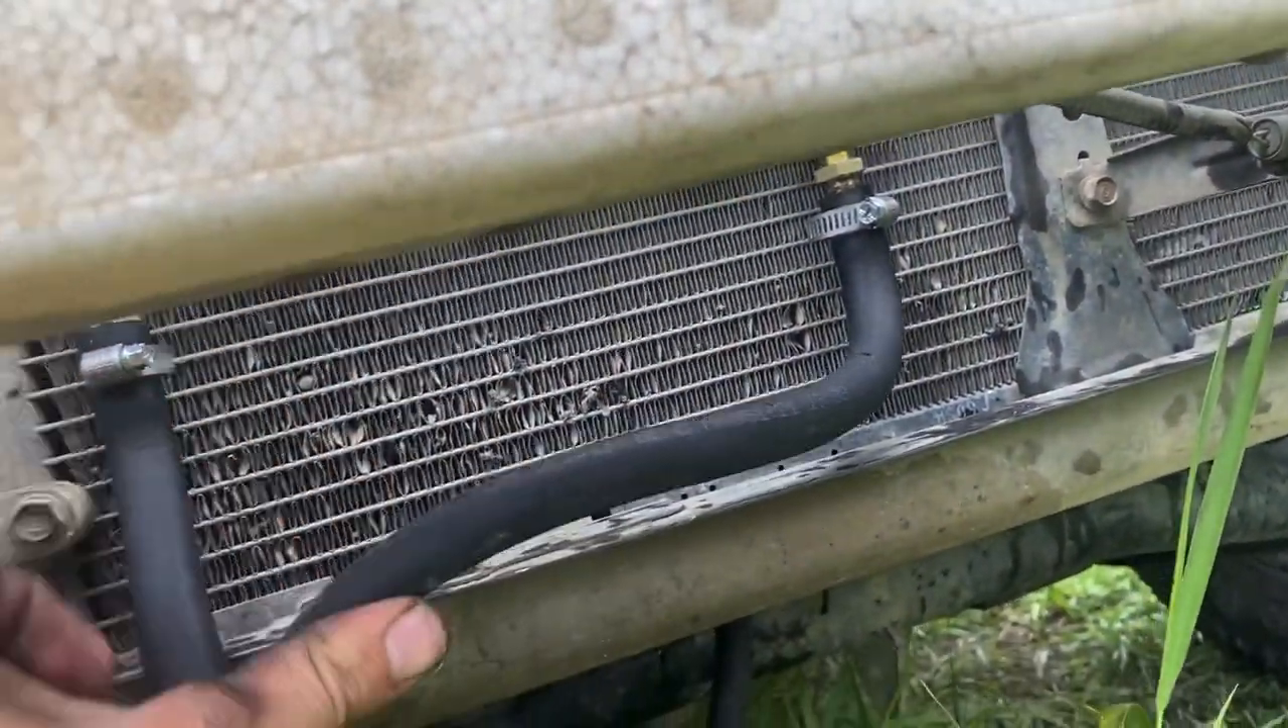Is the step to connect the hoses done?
Yes.